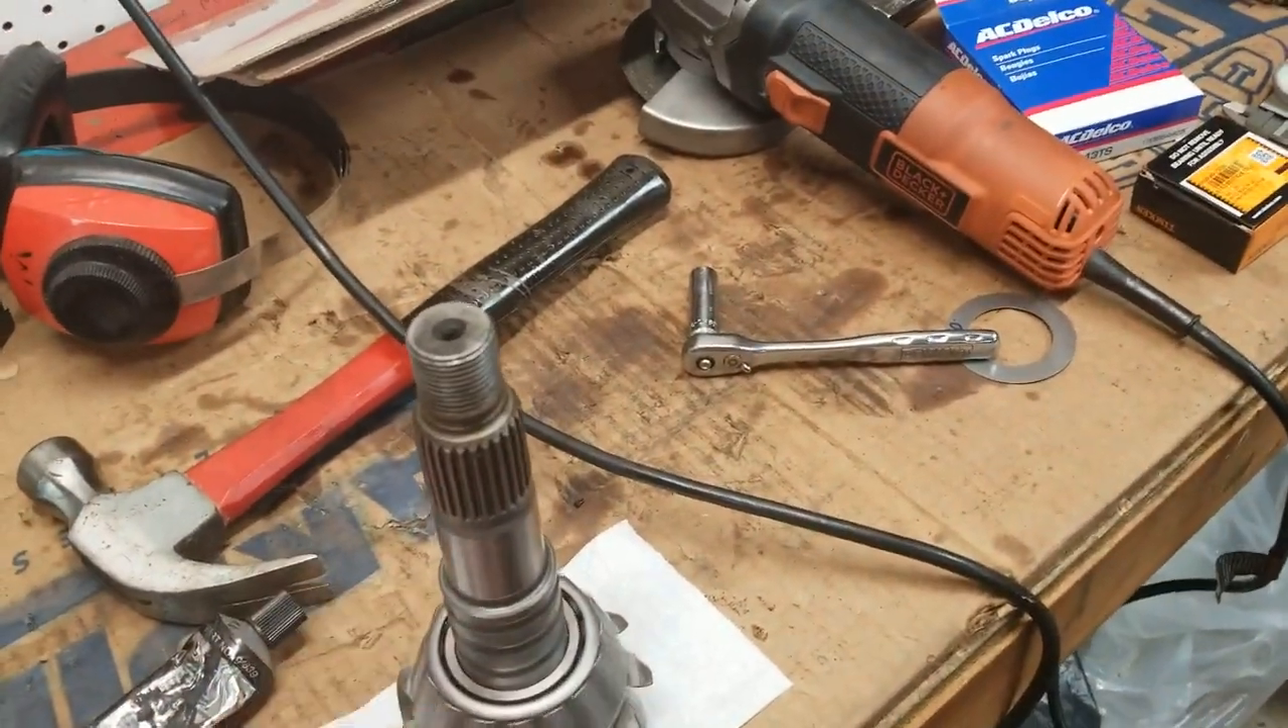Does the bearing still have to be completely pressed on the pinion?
No.